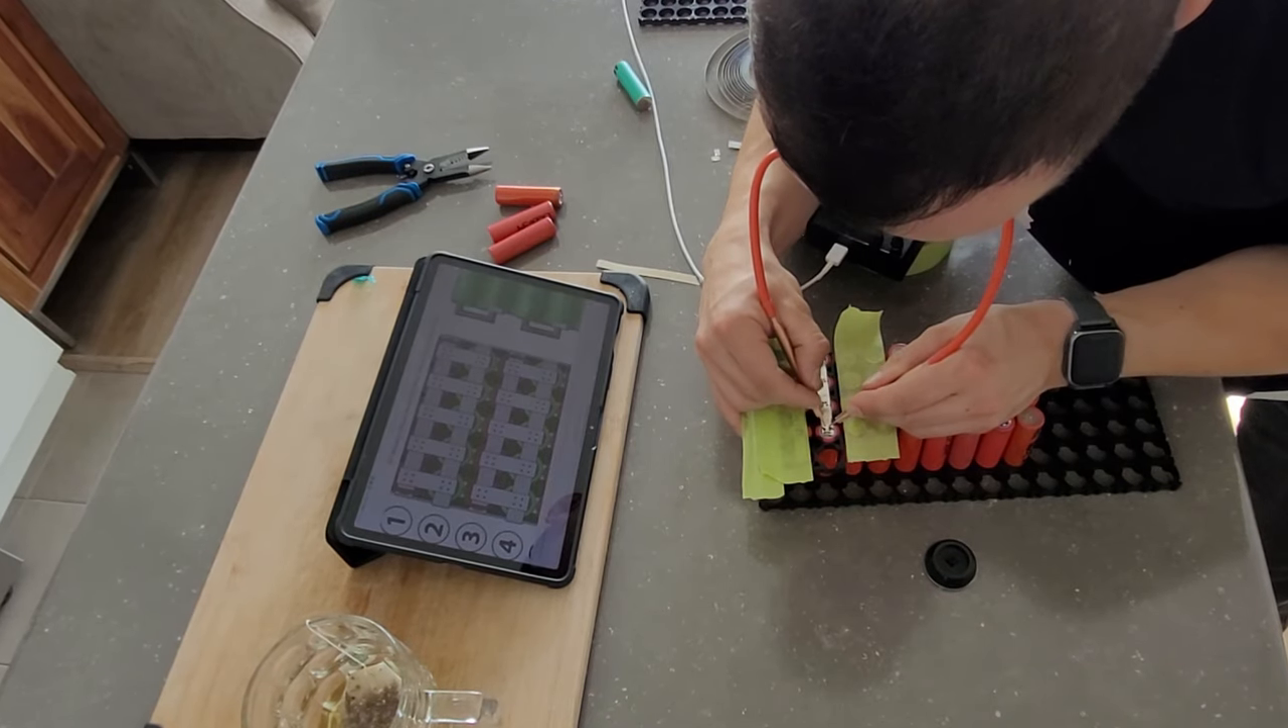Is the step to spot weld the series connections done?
No.